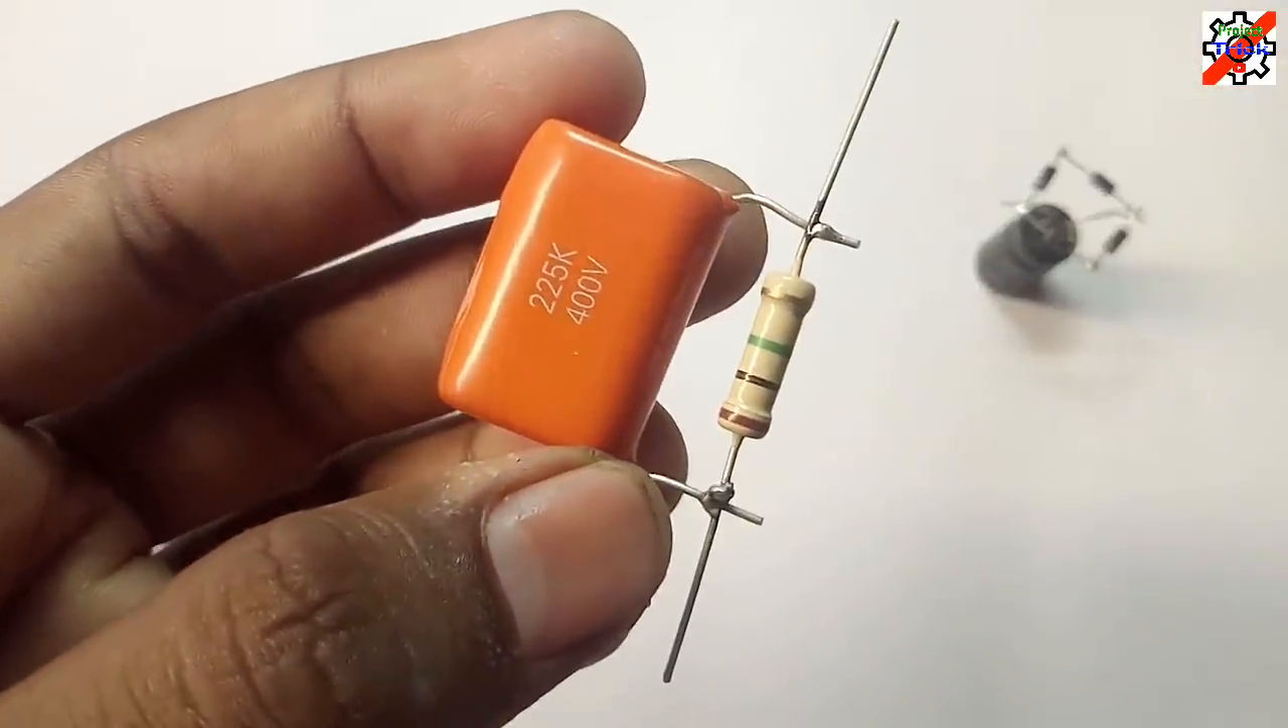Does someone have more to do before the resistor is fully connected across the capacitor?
No.